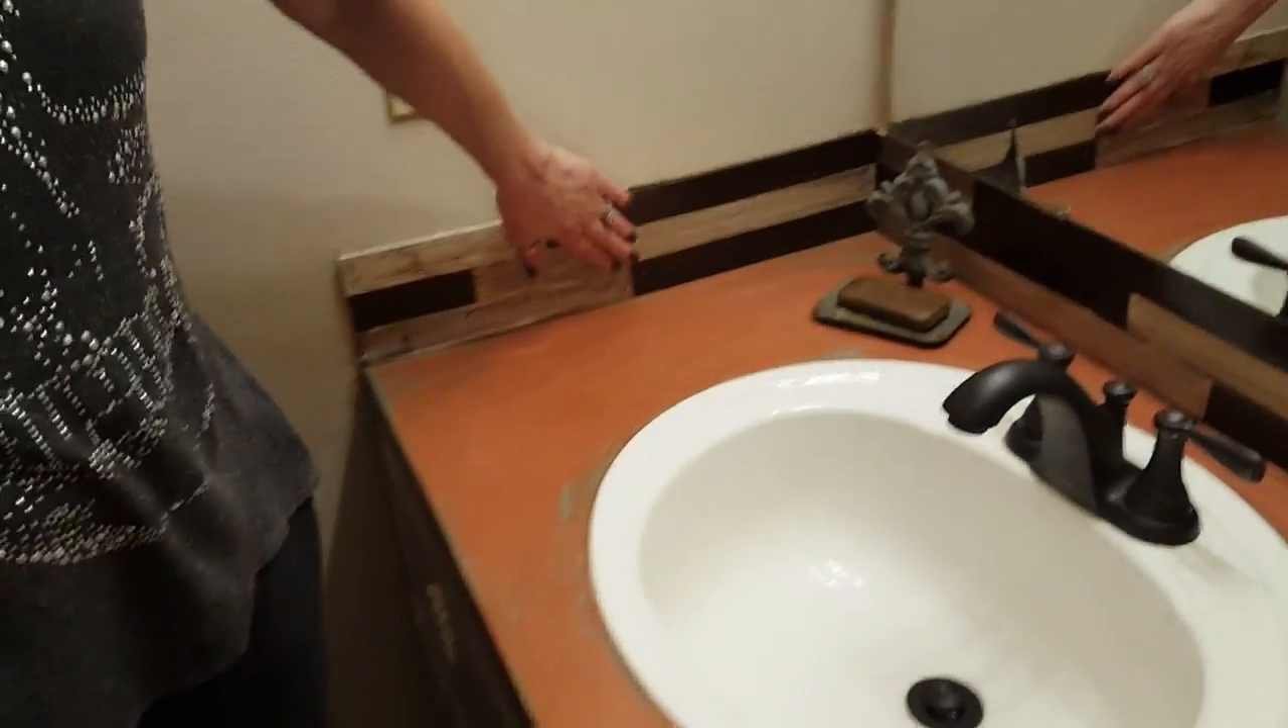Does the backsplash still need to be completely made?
No.